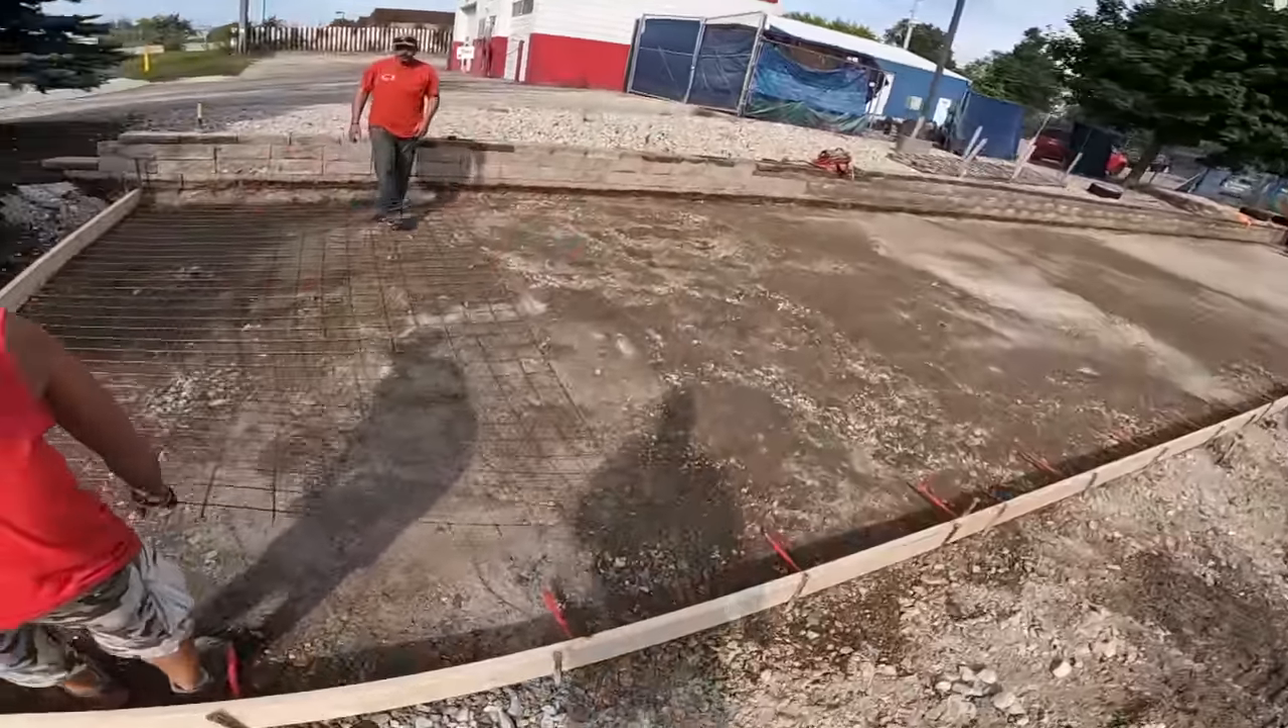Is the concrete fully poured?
No.